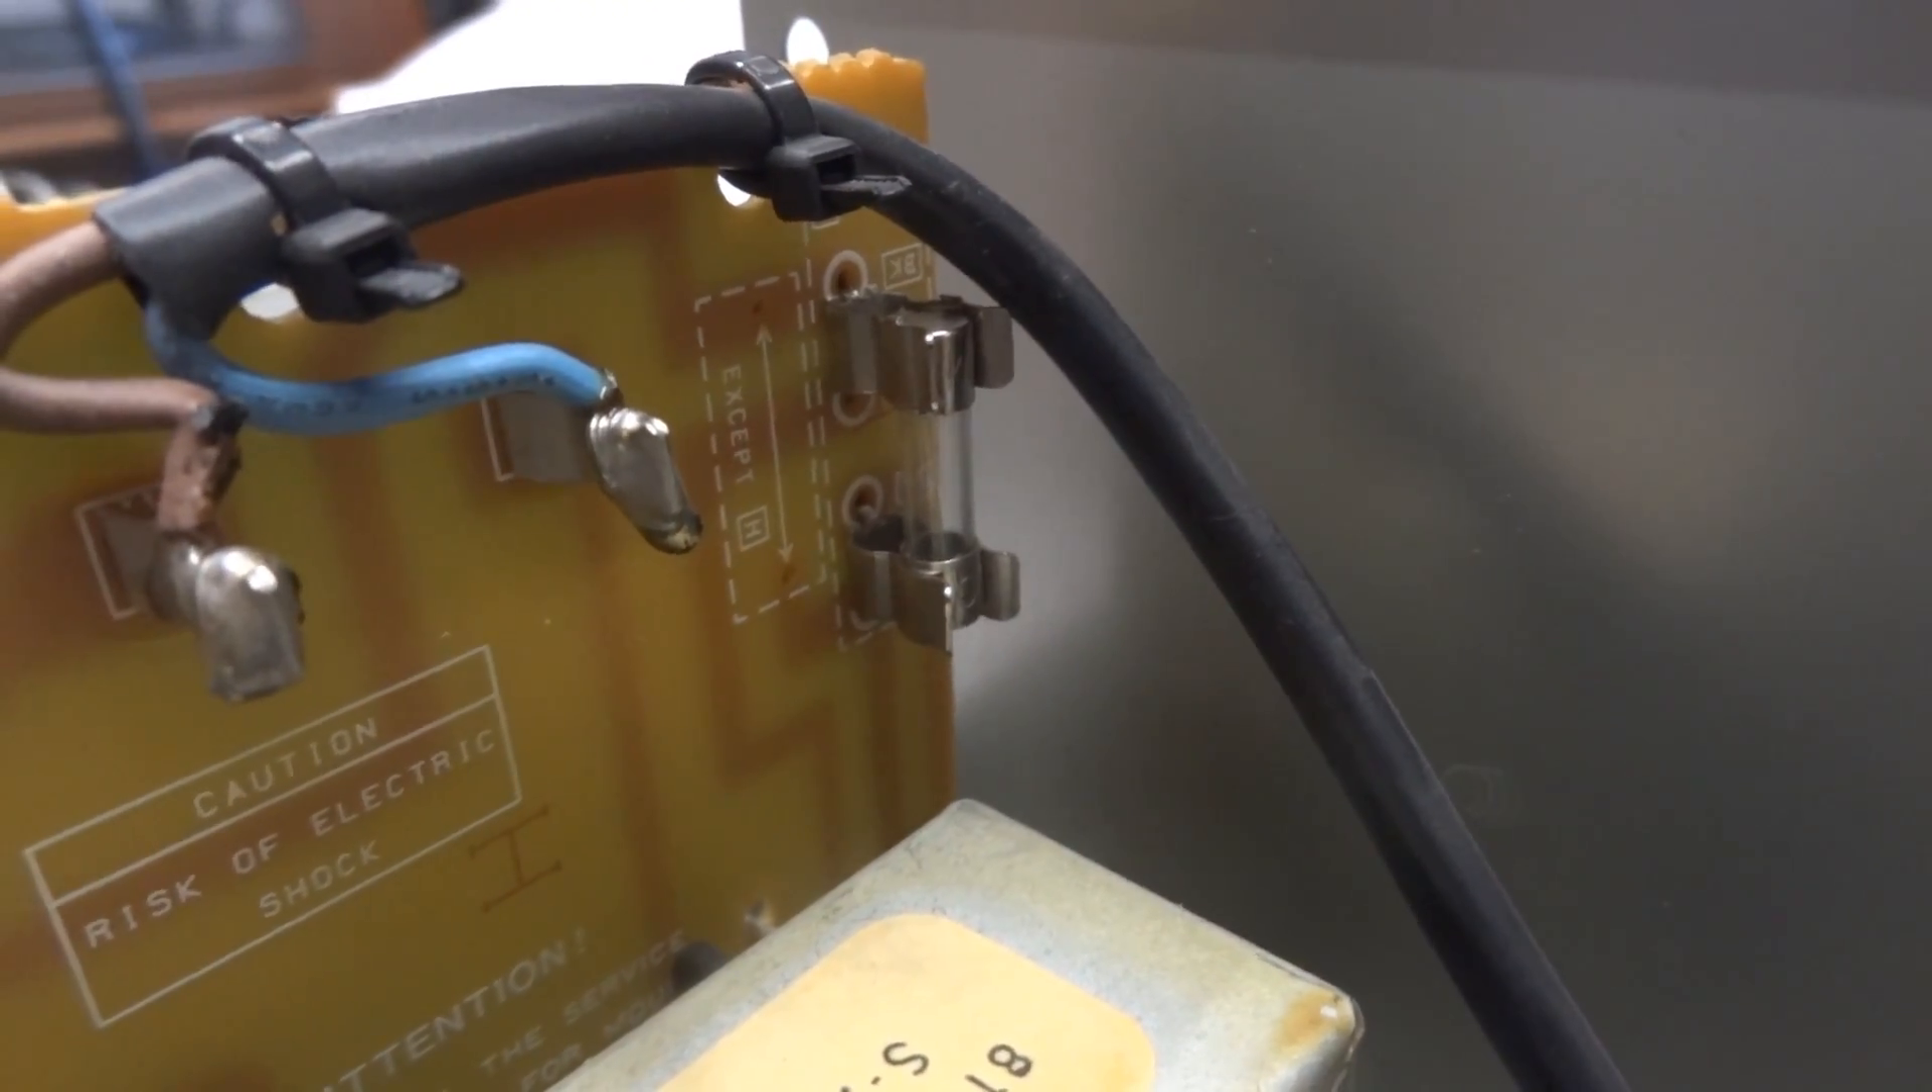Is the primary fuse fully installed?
Yes.